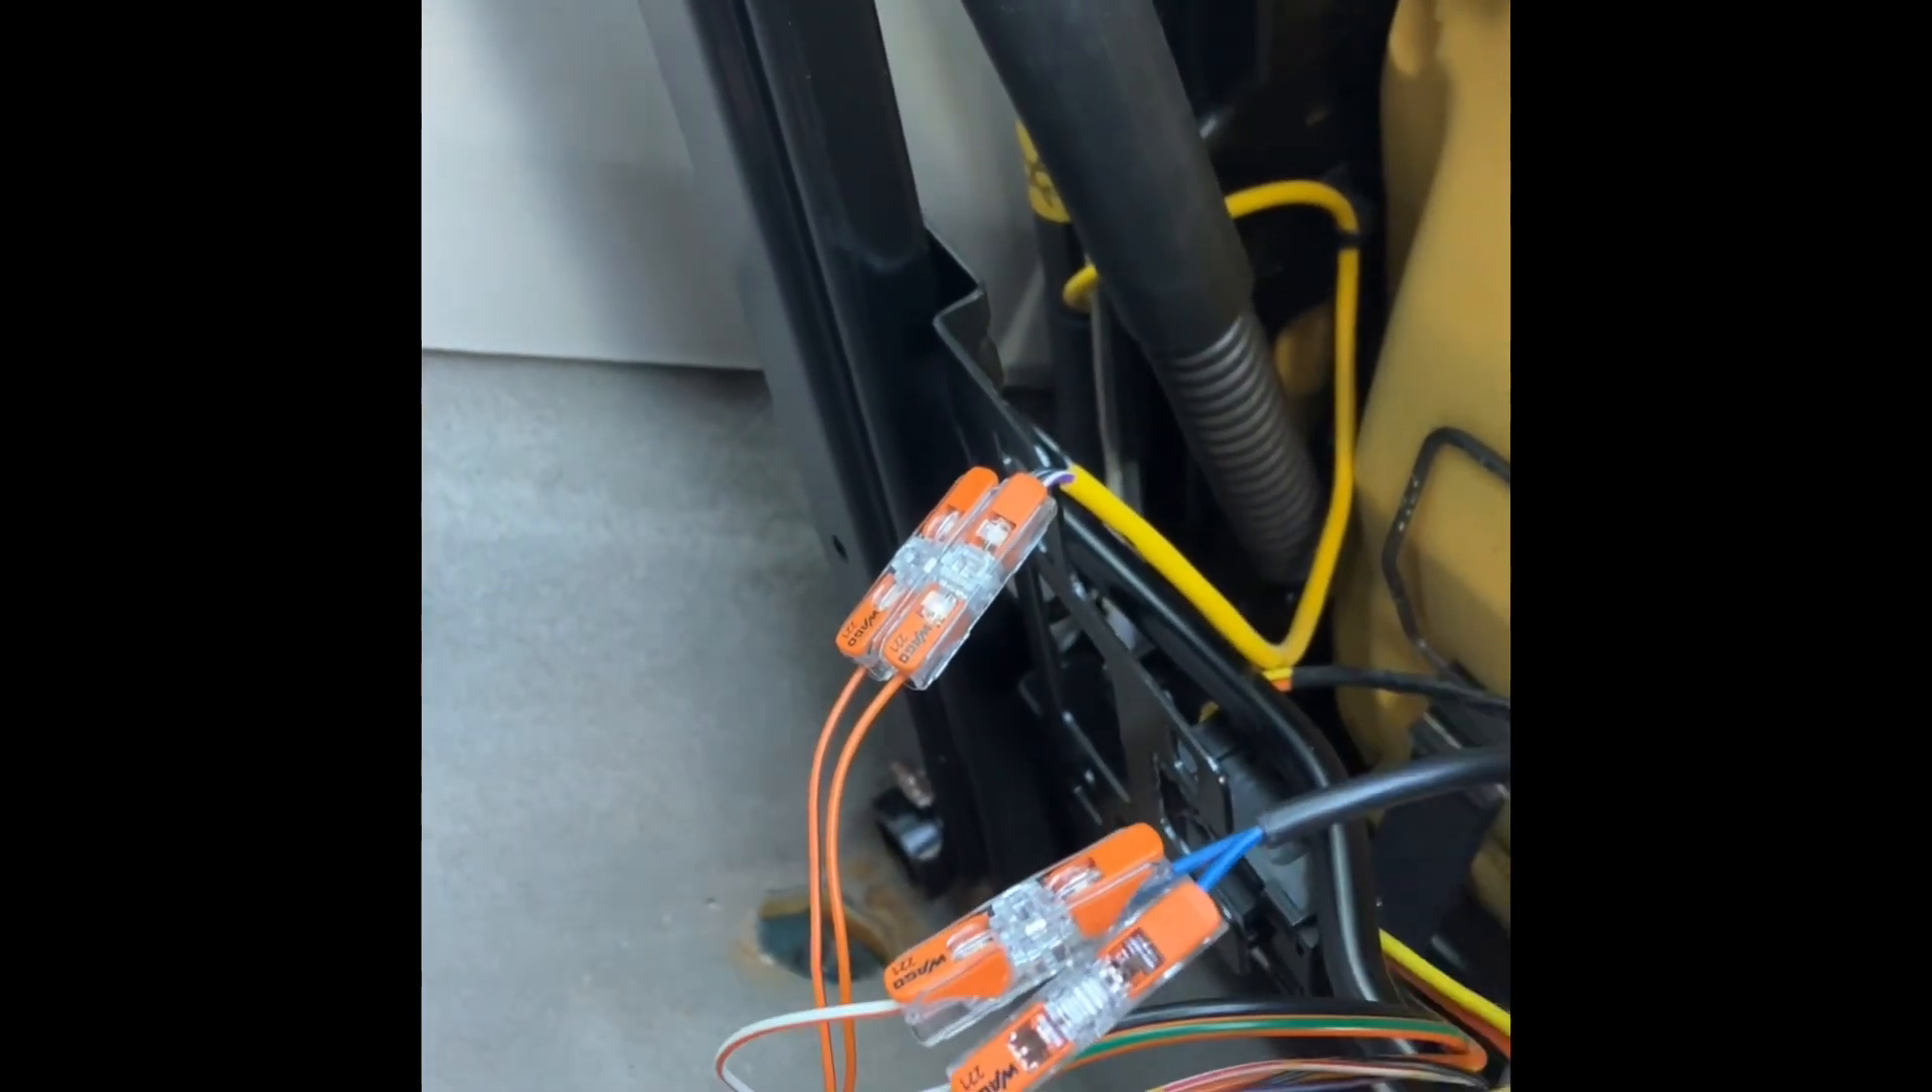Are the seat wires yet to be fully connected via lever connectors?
No.